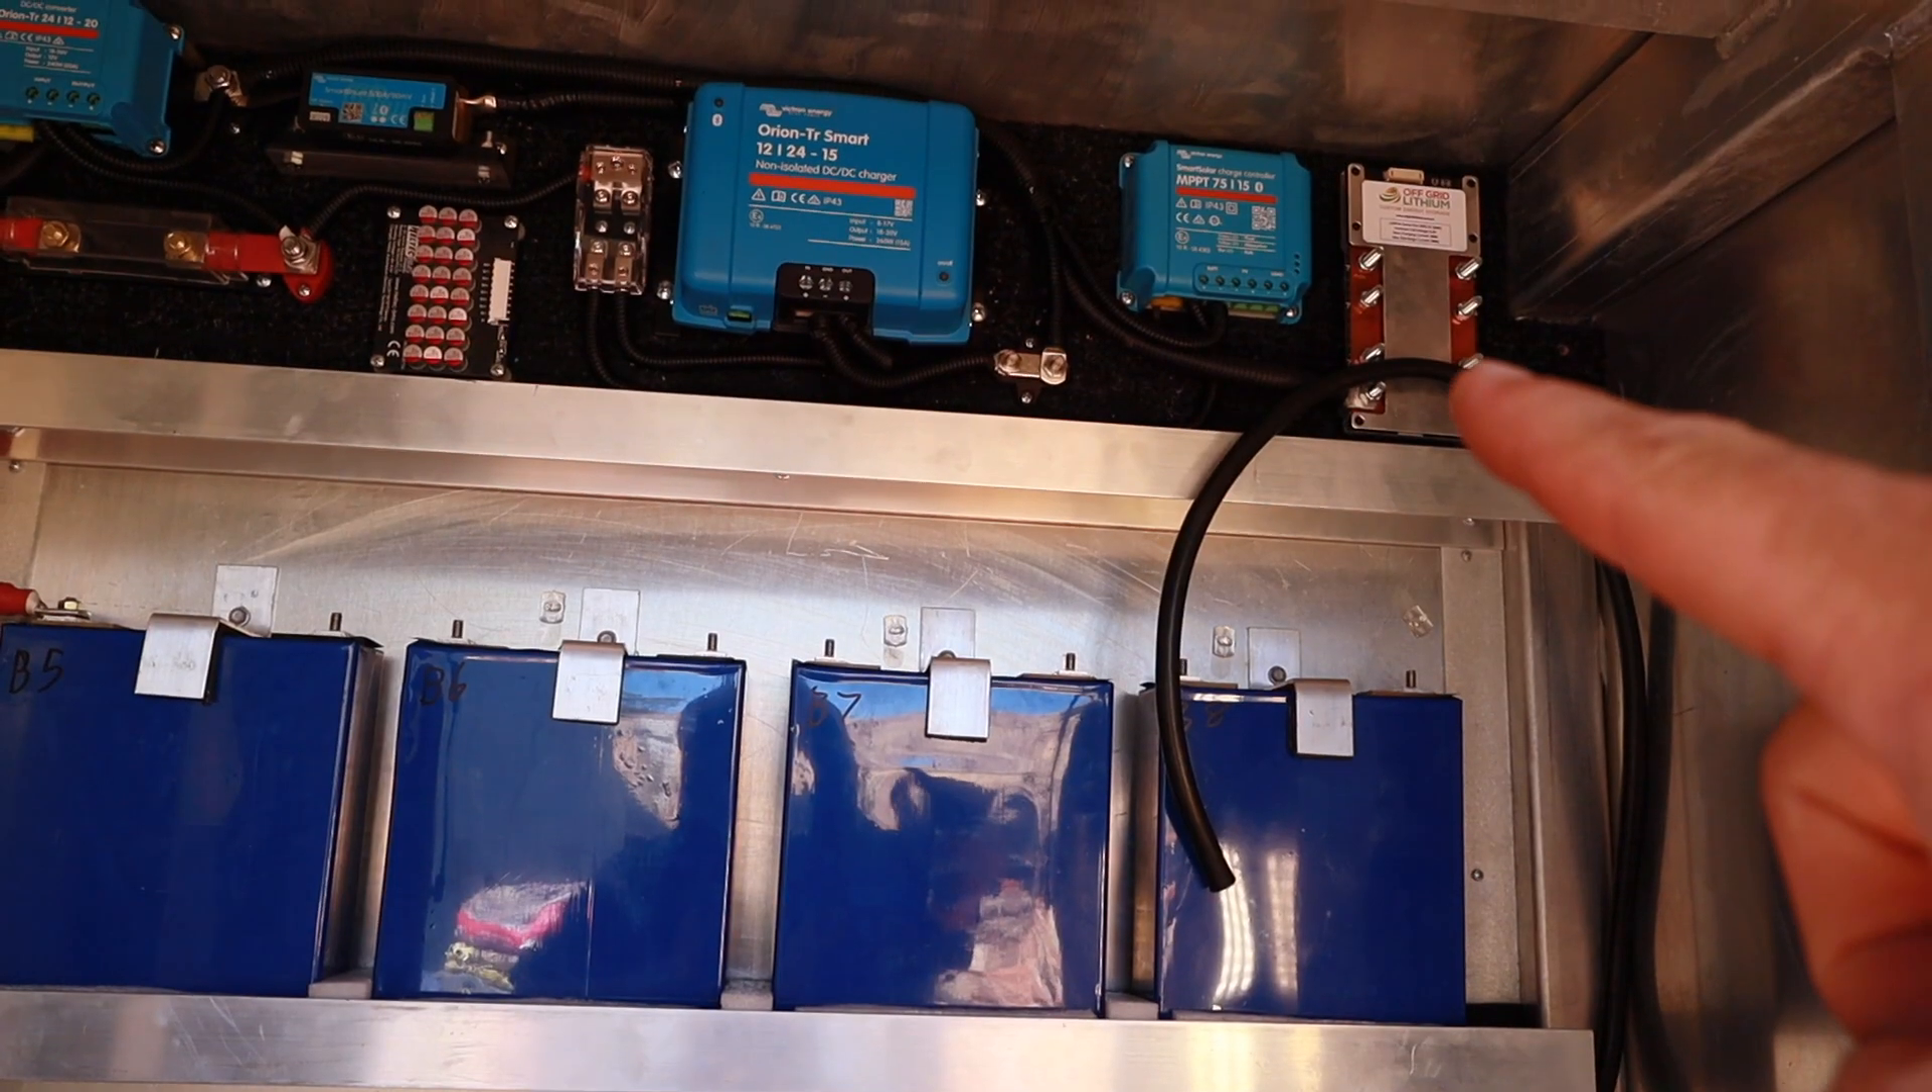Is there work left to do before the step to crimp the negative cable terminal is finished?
Yes.